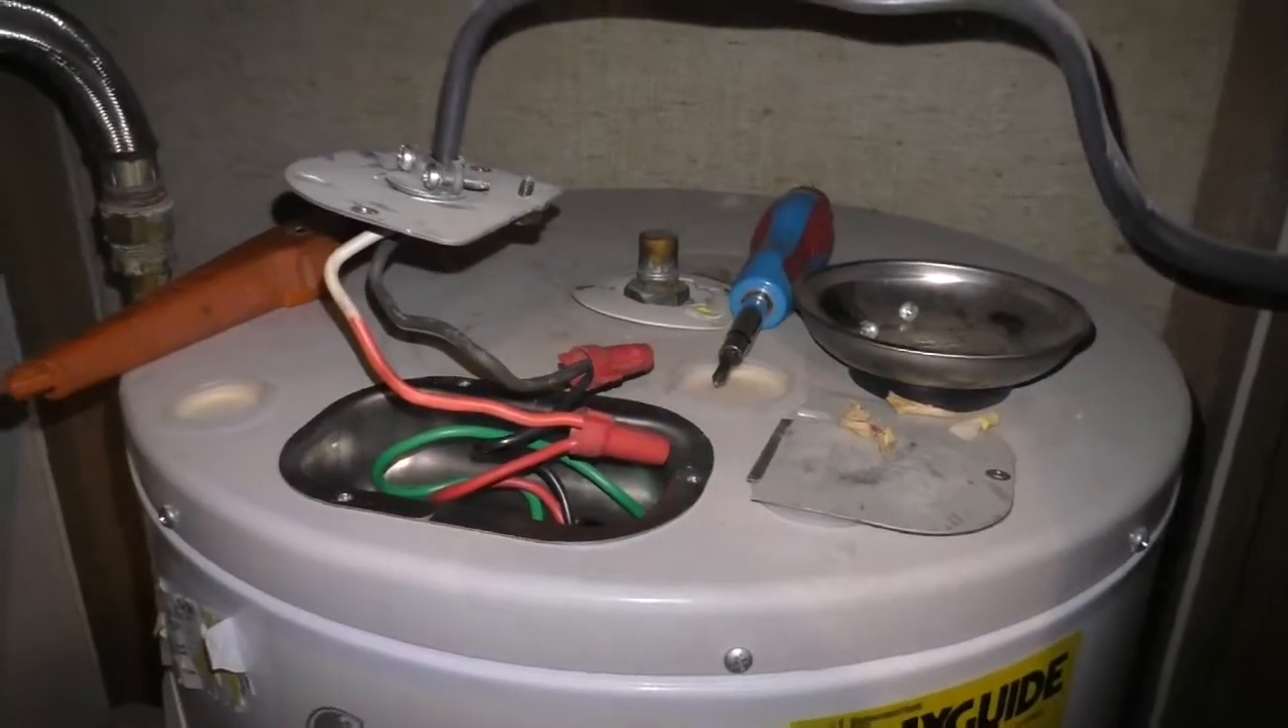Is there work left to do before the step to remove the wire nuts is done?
Yes.